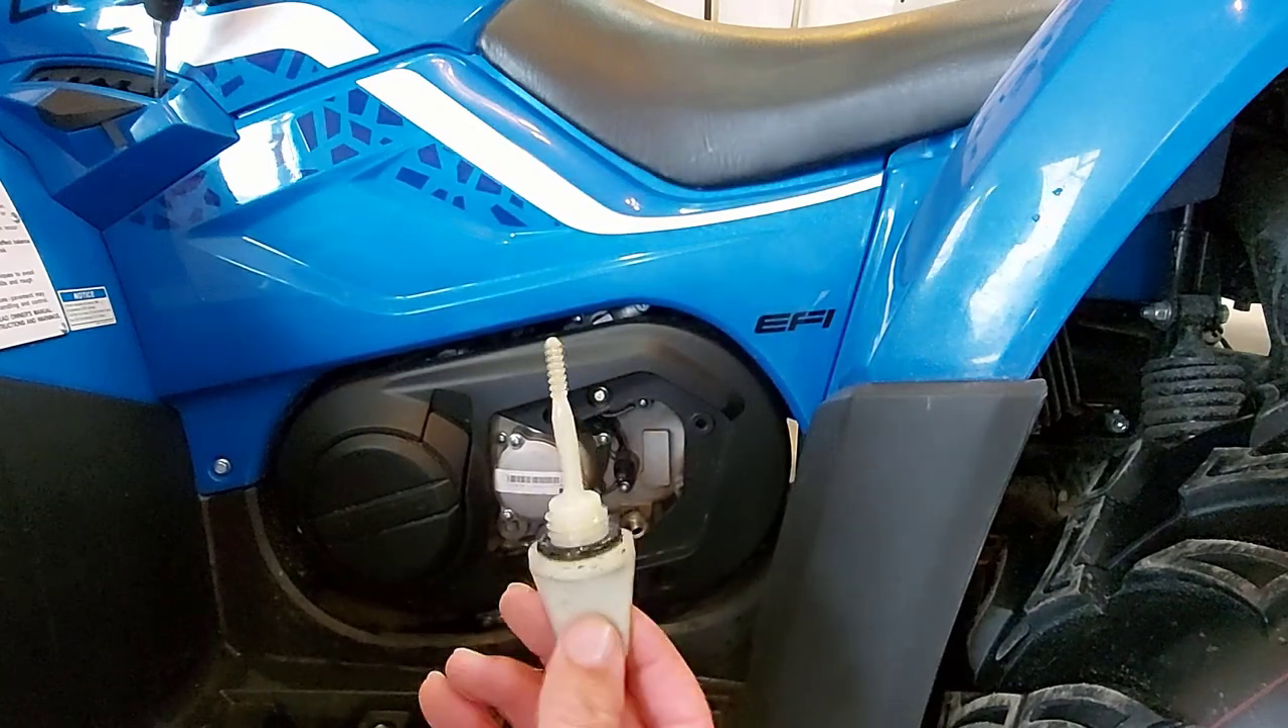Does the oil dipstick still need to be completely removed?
No.